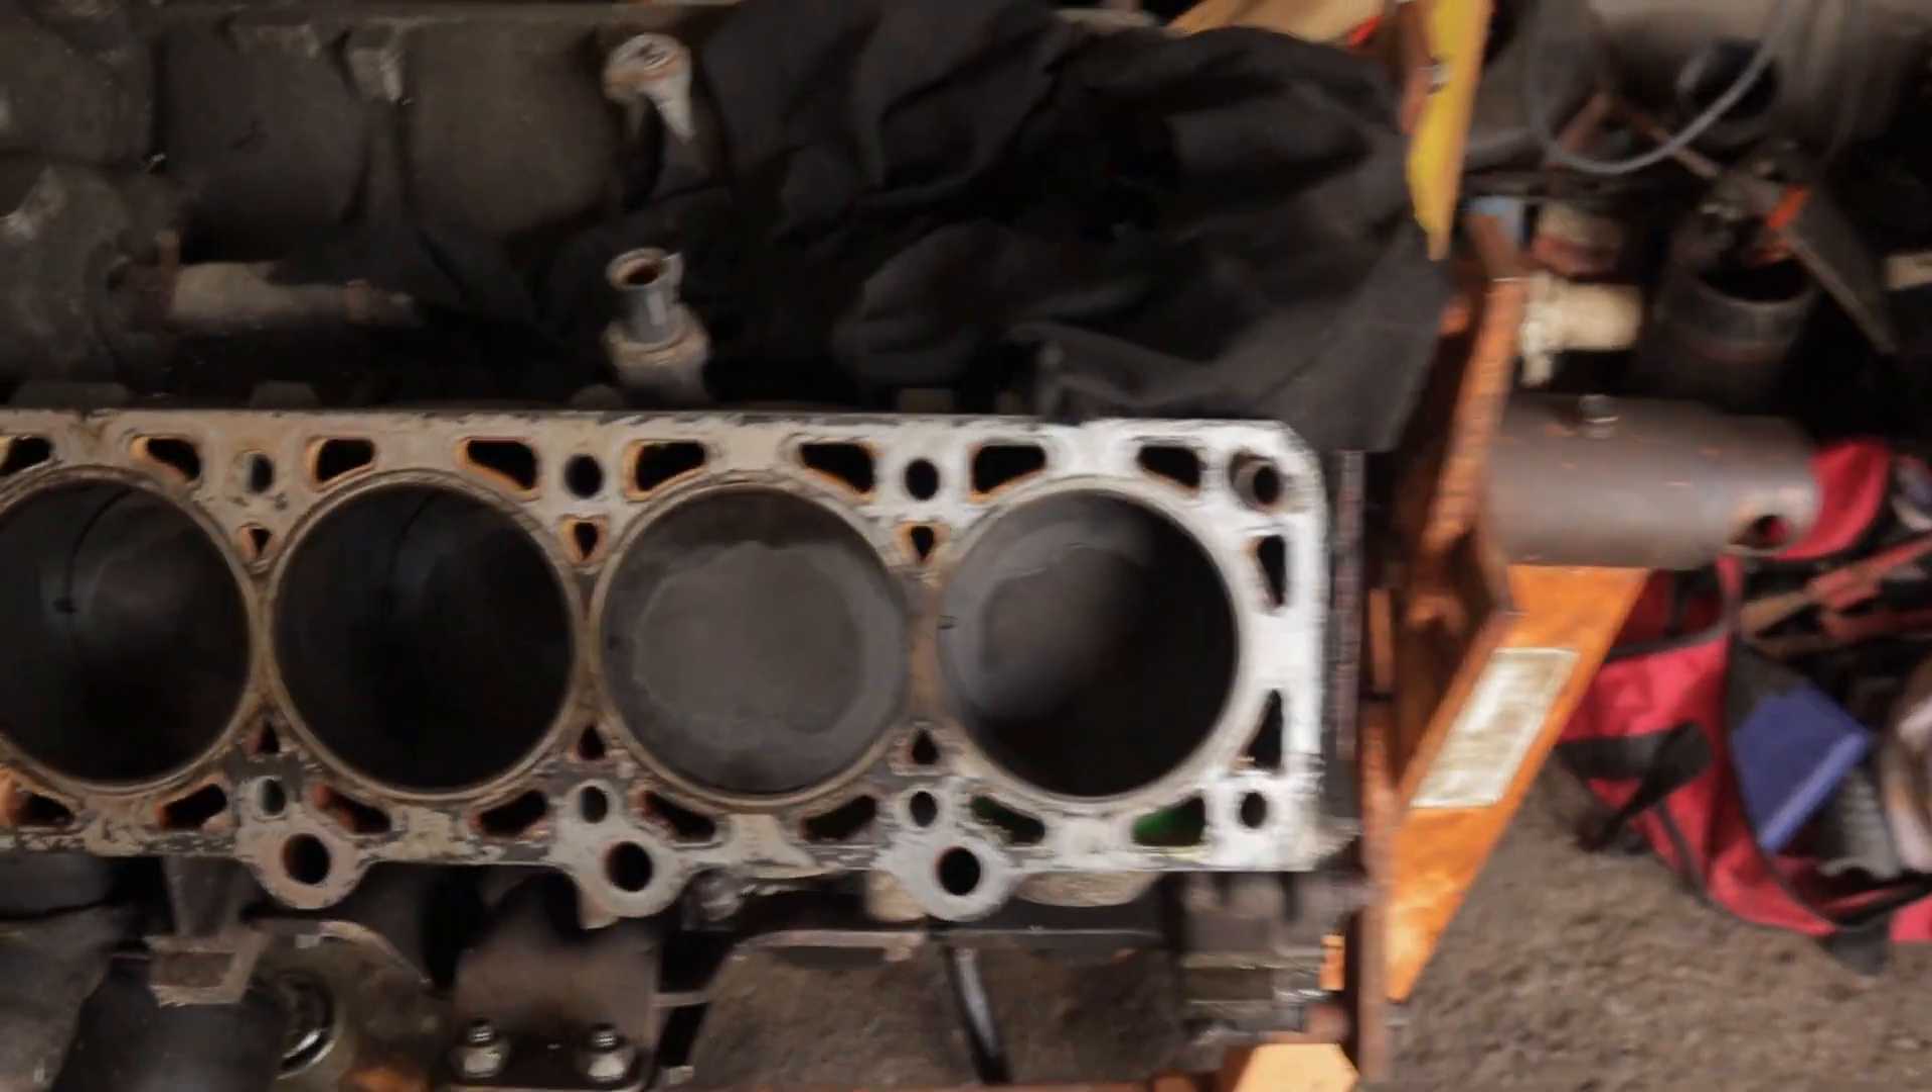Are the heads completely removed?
Yes.